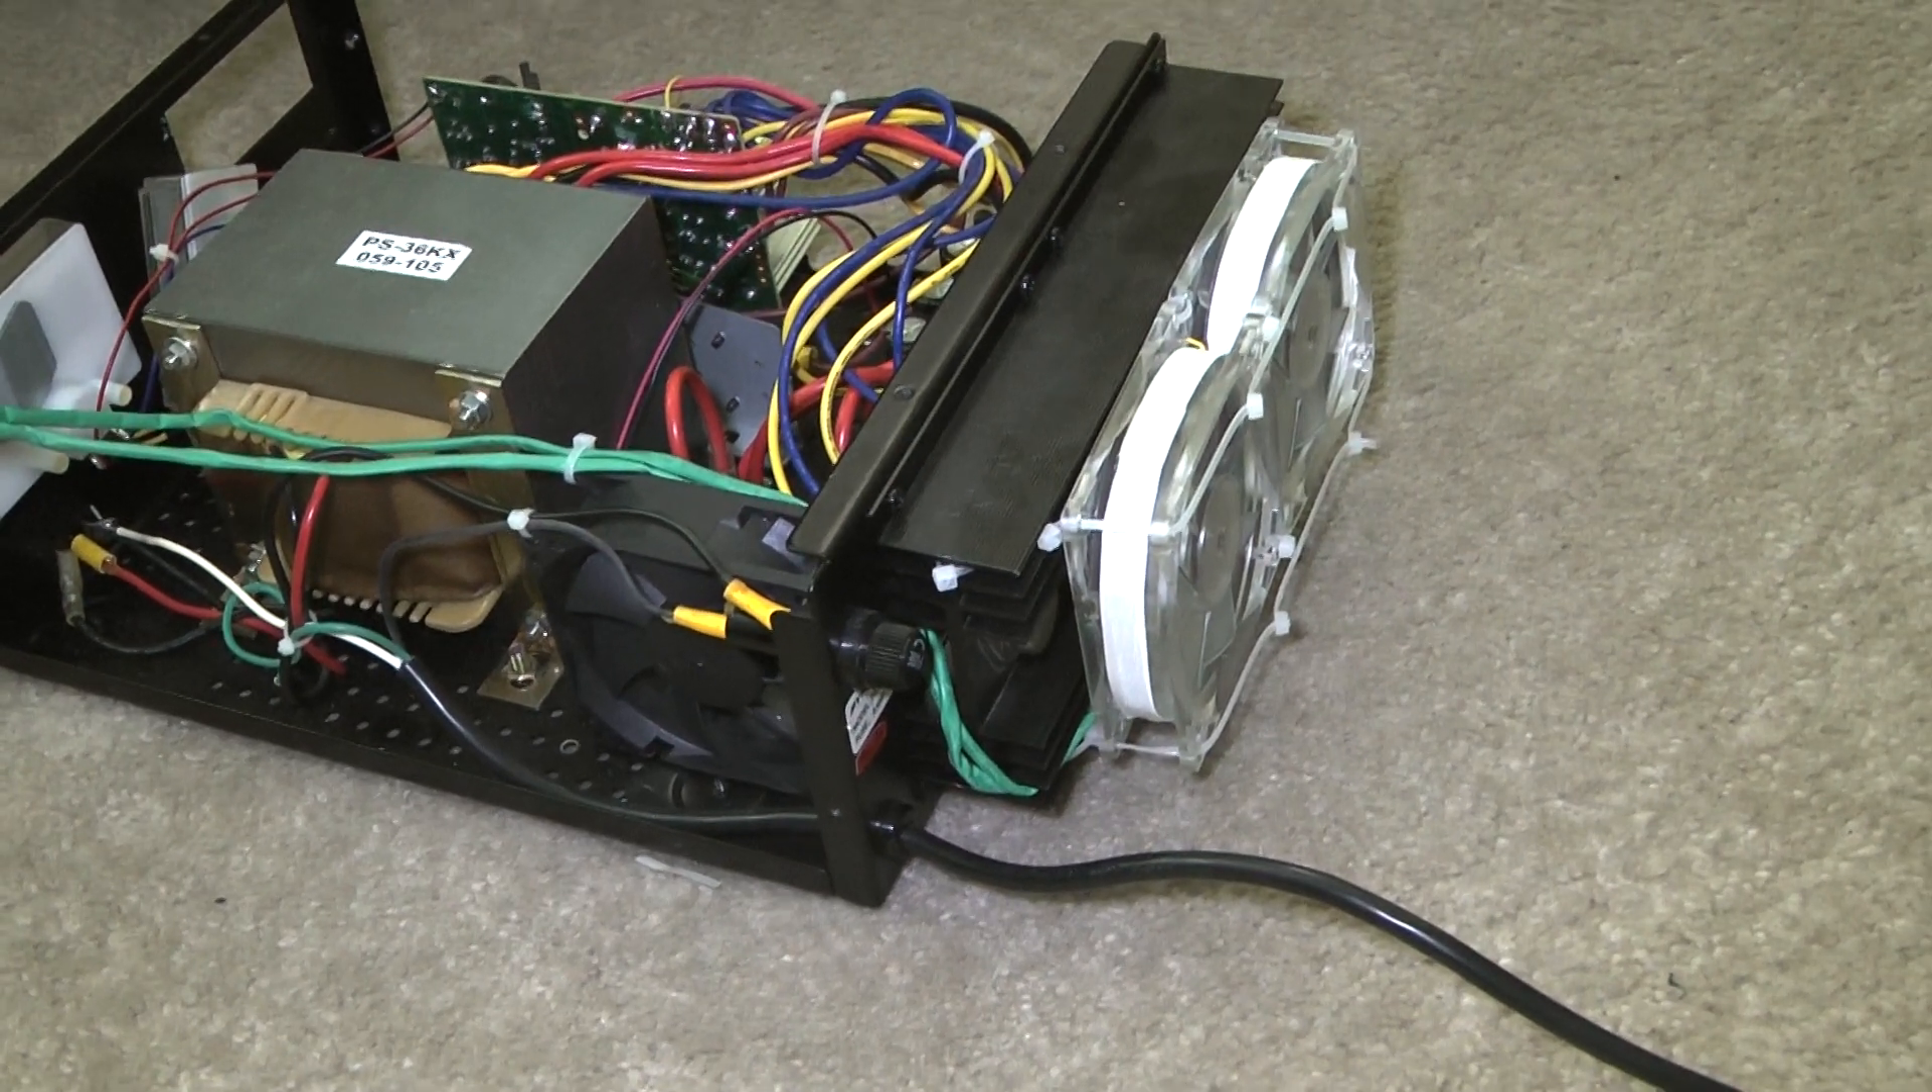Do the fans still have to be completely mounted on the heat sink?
No.